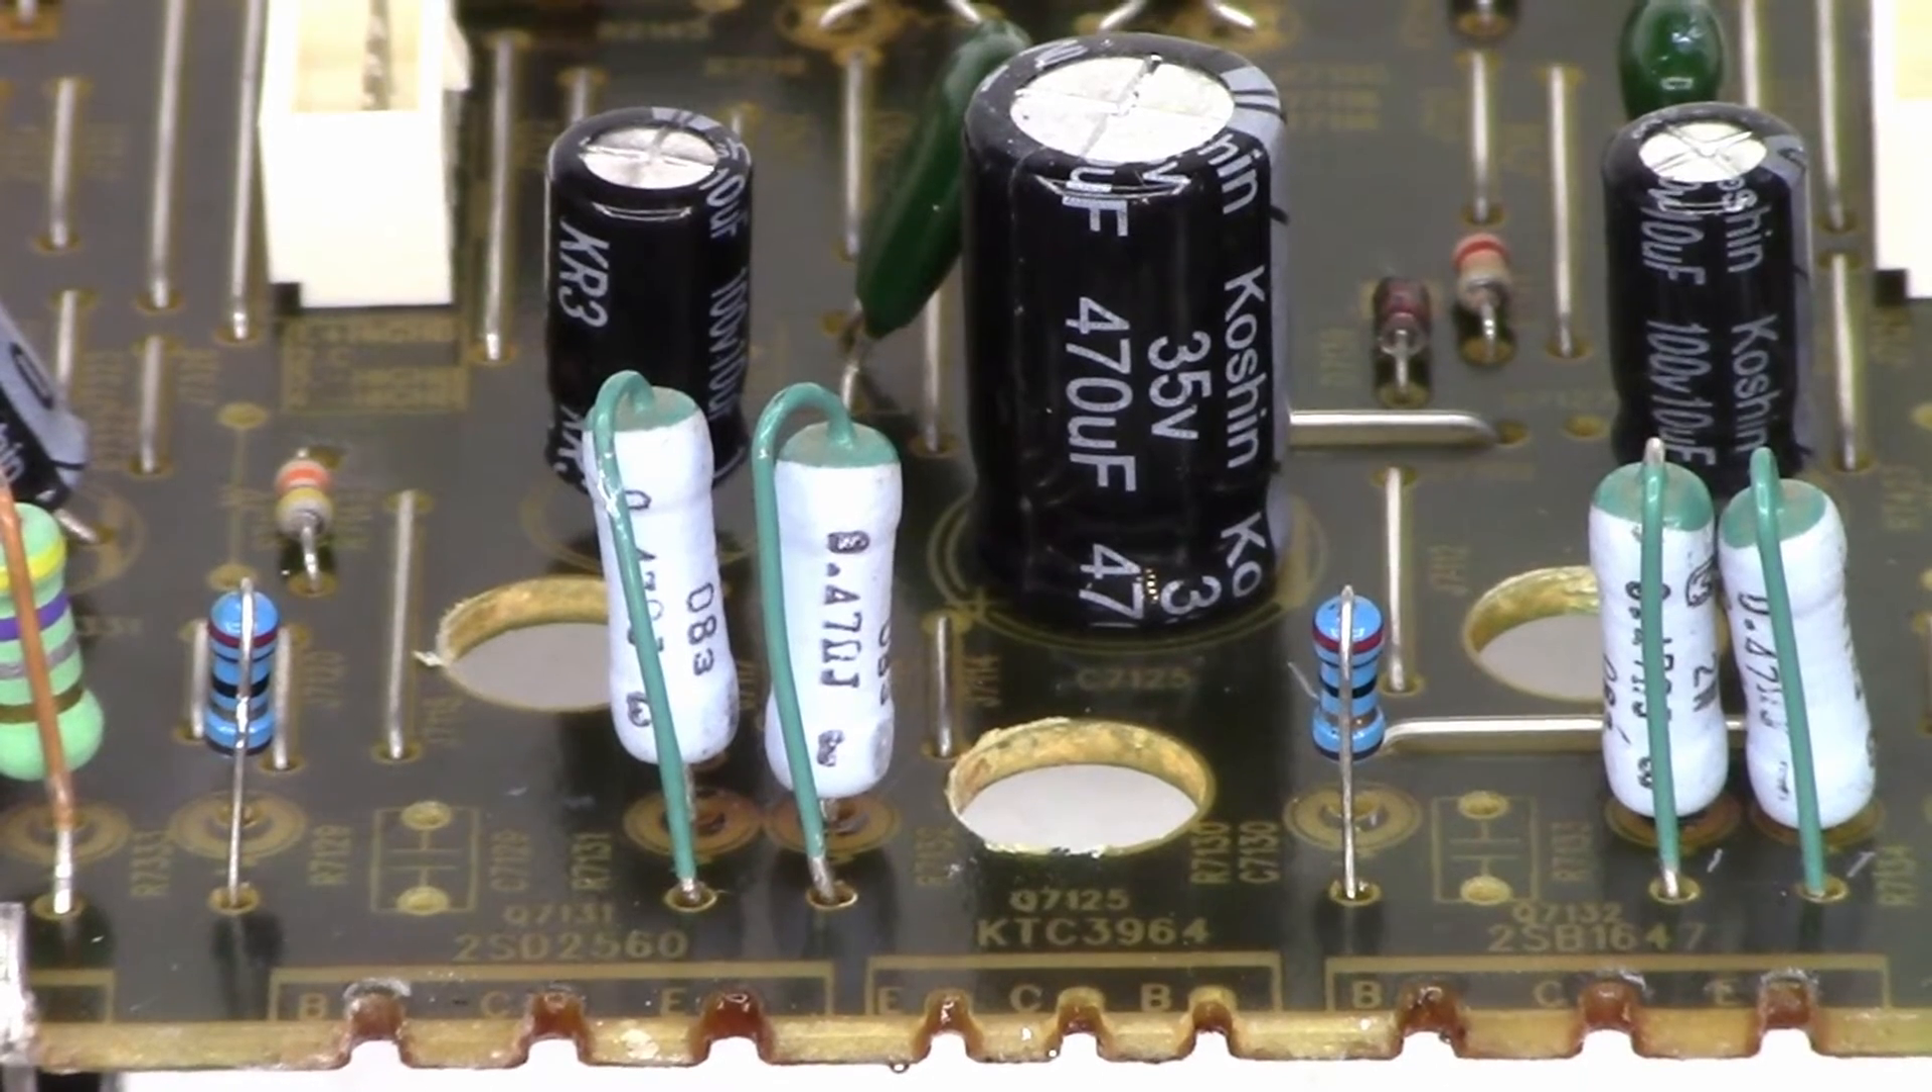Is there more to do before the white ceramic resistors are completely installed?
No.